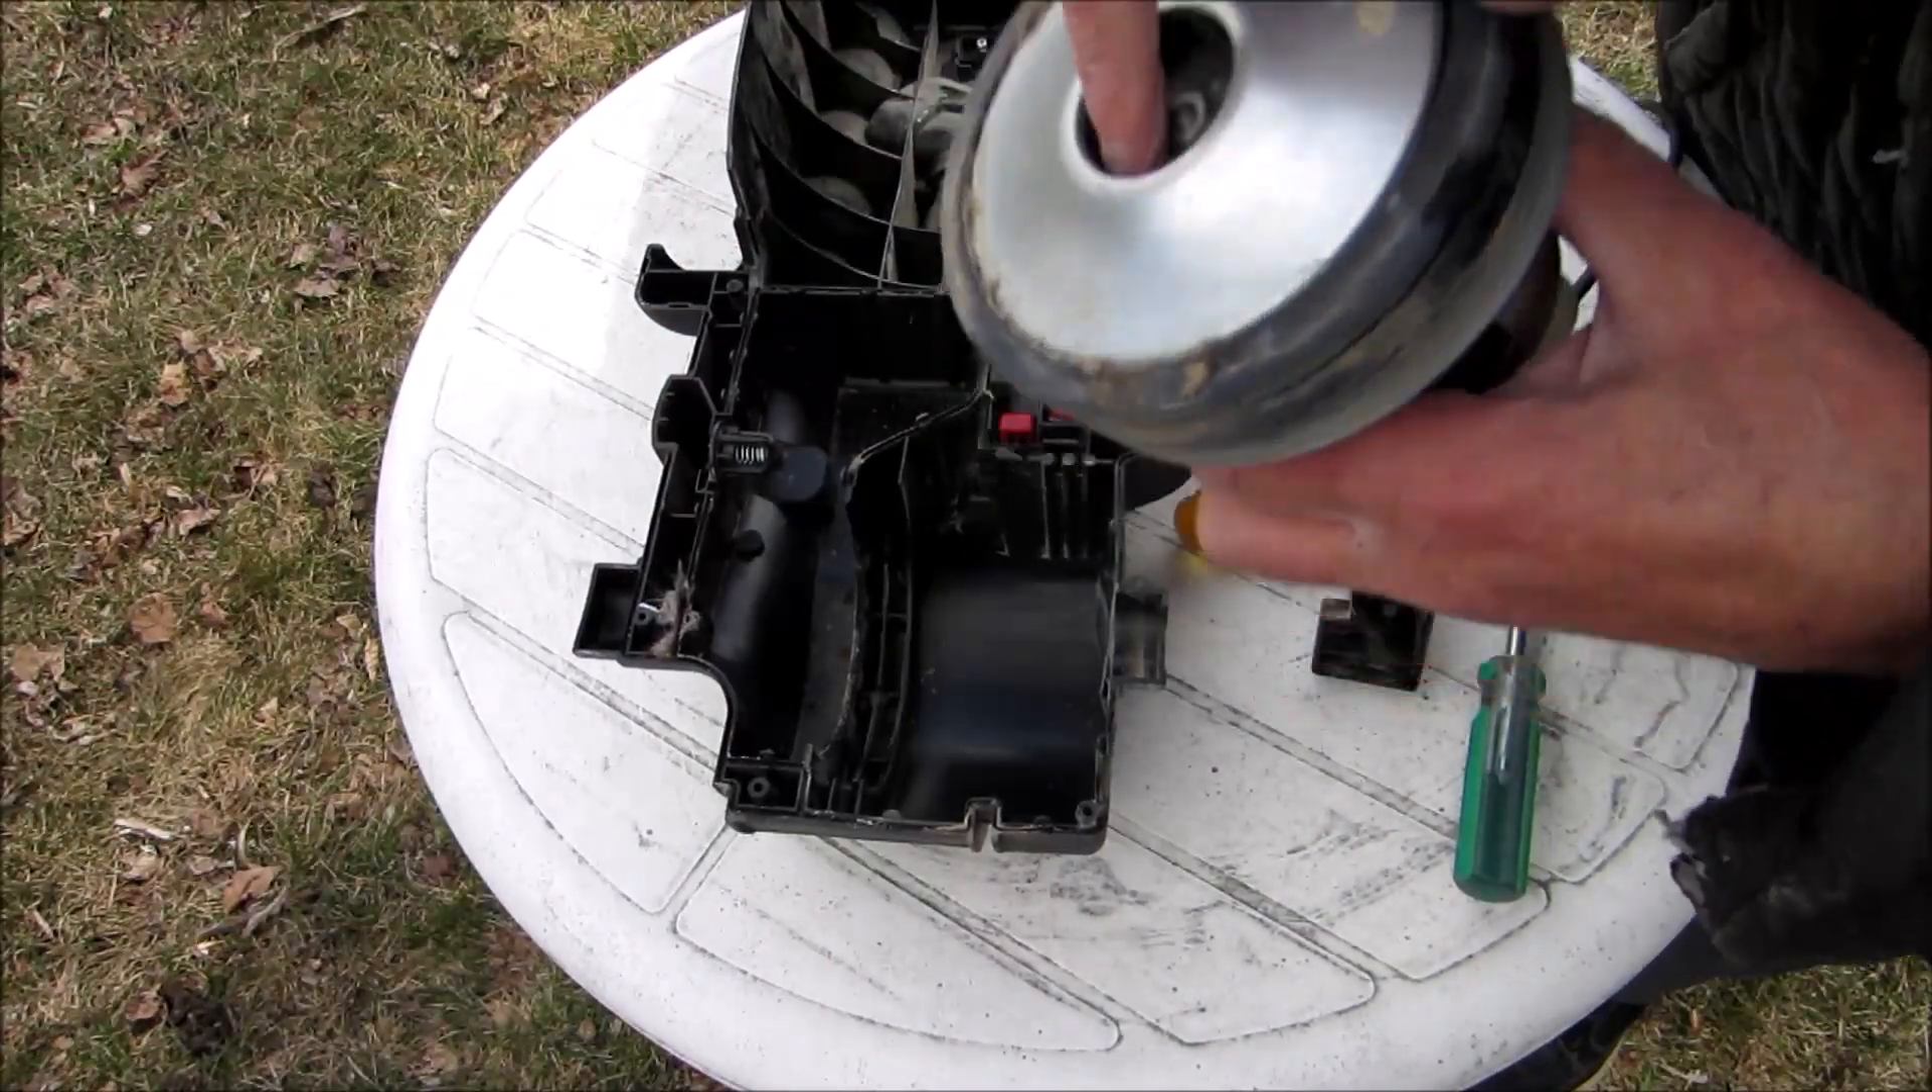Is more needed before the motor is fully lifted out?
No.